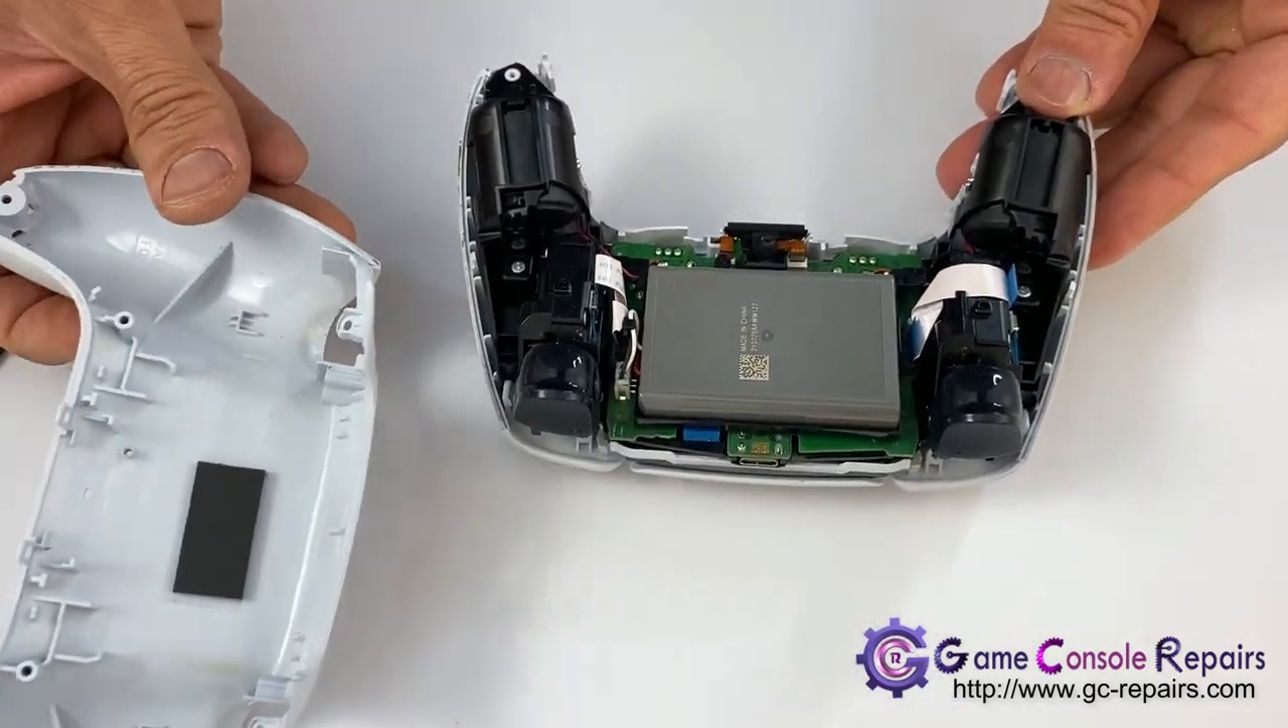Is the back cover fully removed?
Yes.